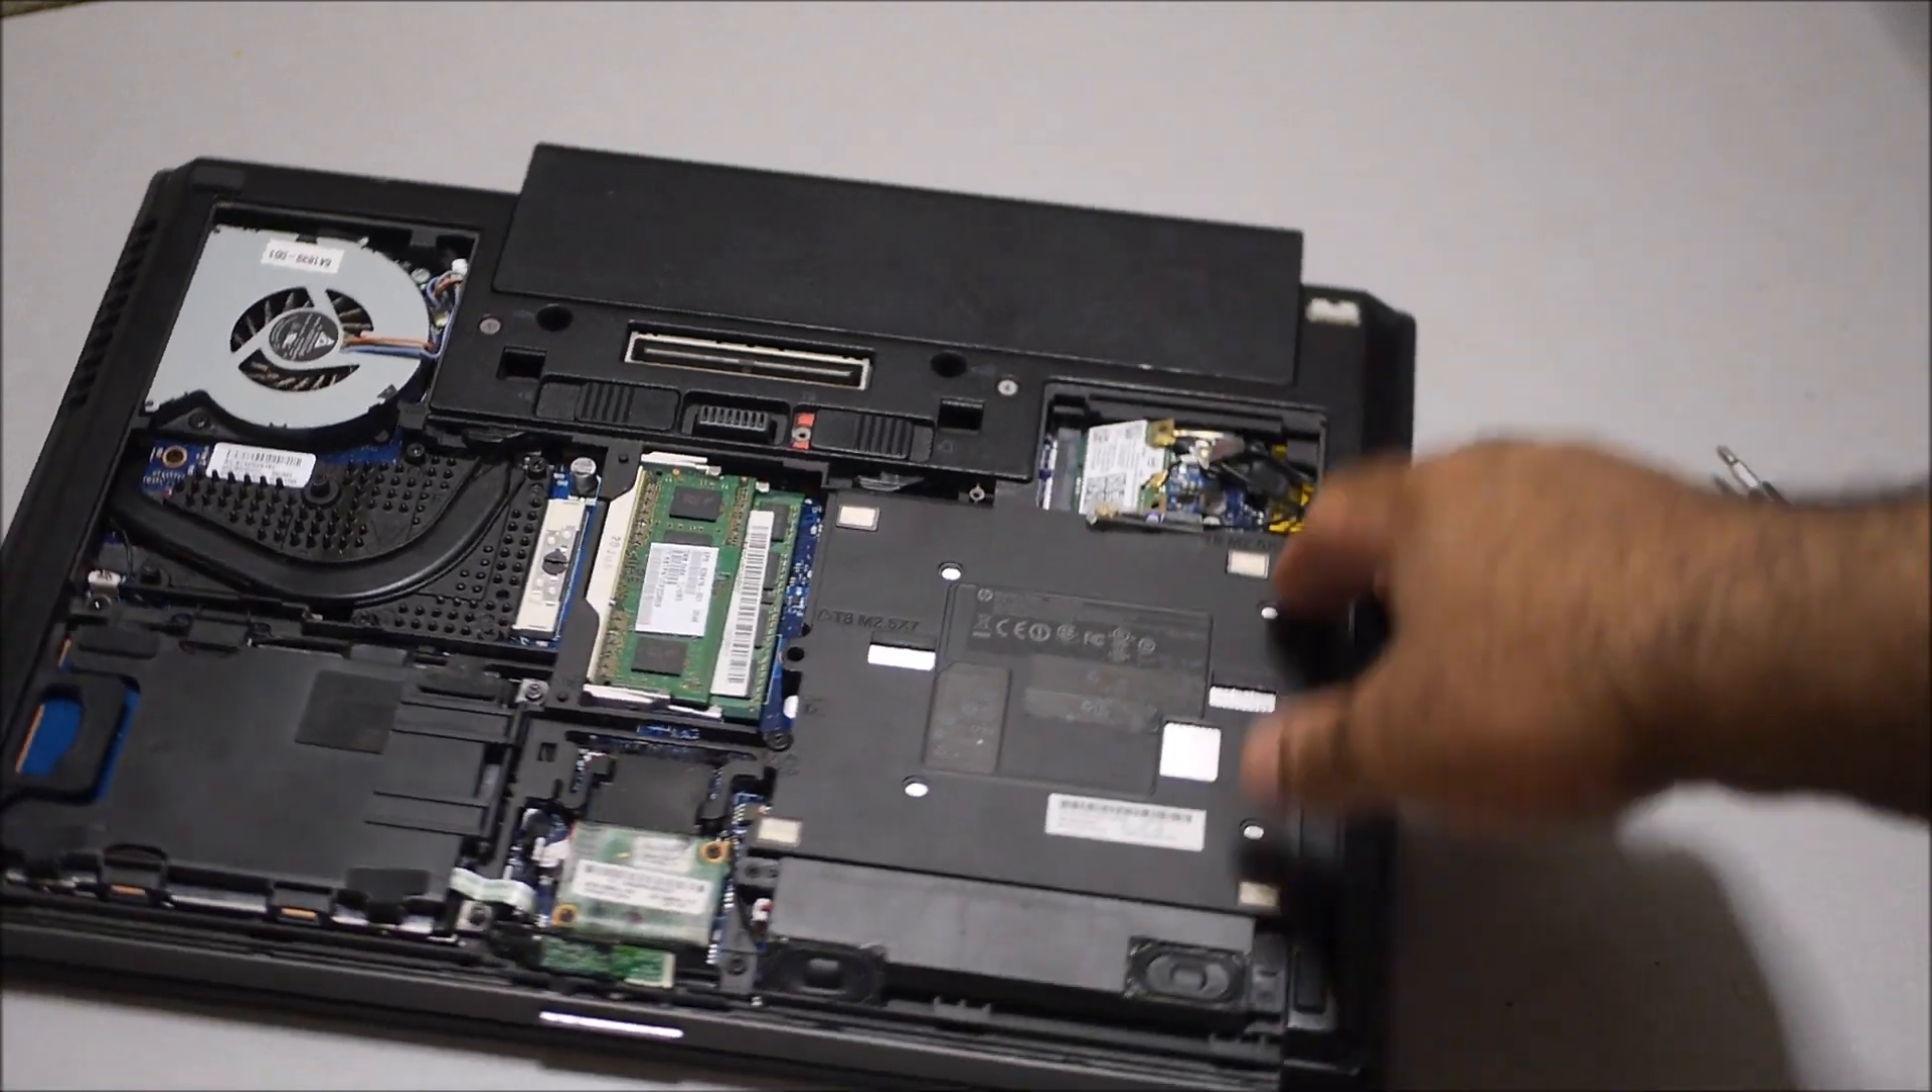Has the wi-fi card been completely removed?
No.